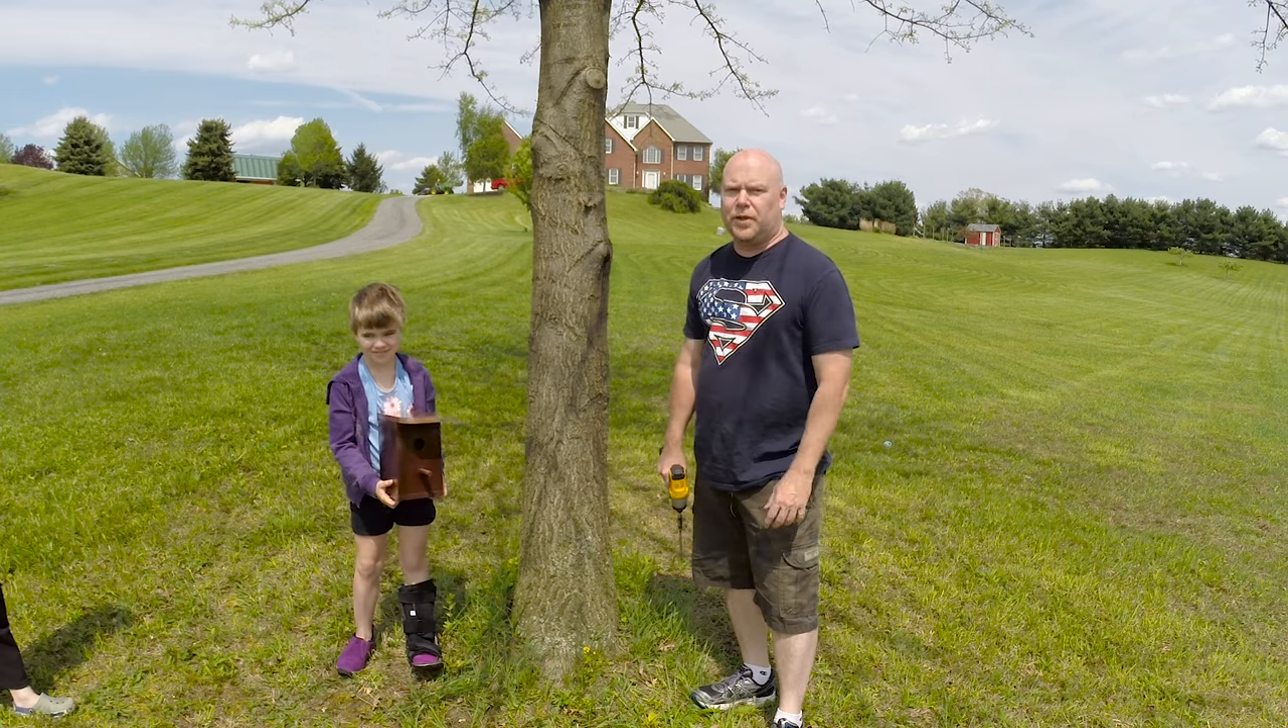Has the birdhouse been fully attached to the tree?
No.